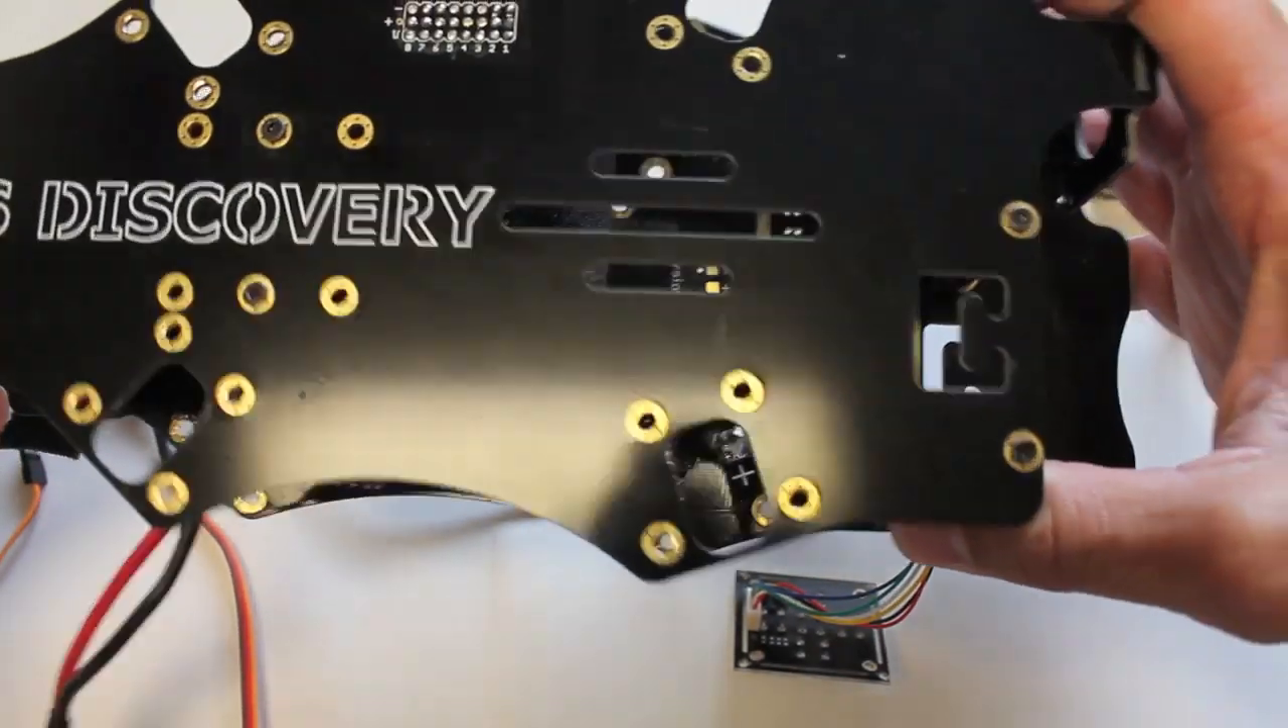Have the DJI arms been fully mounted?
No.